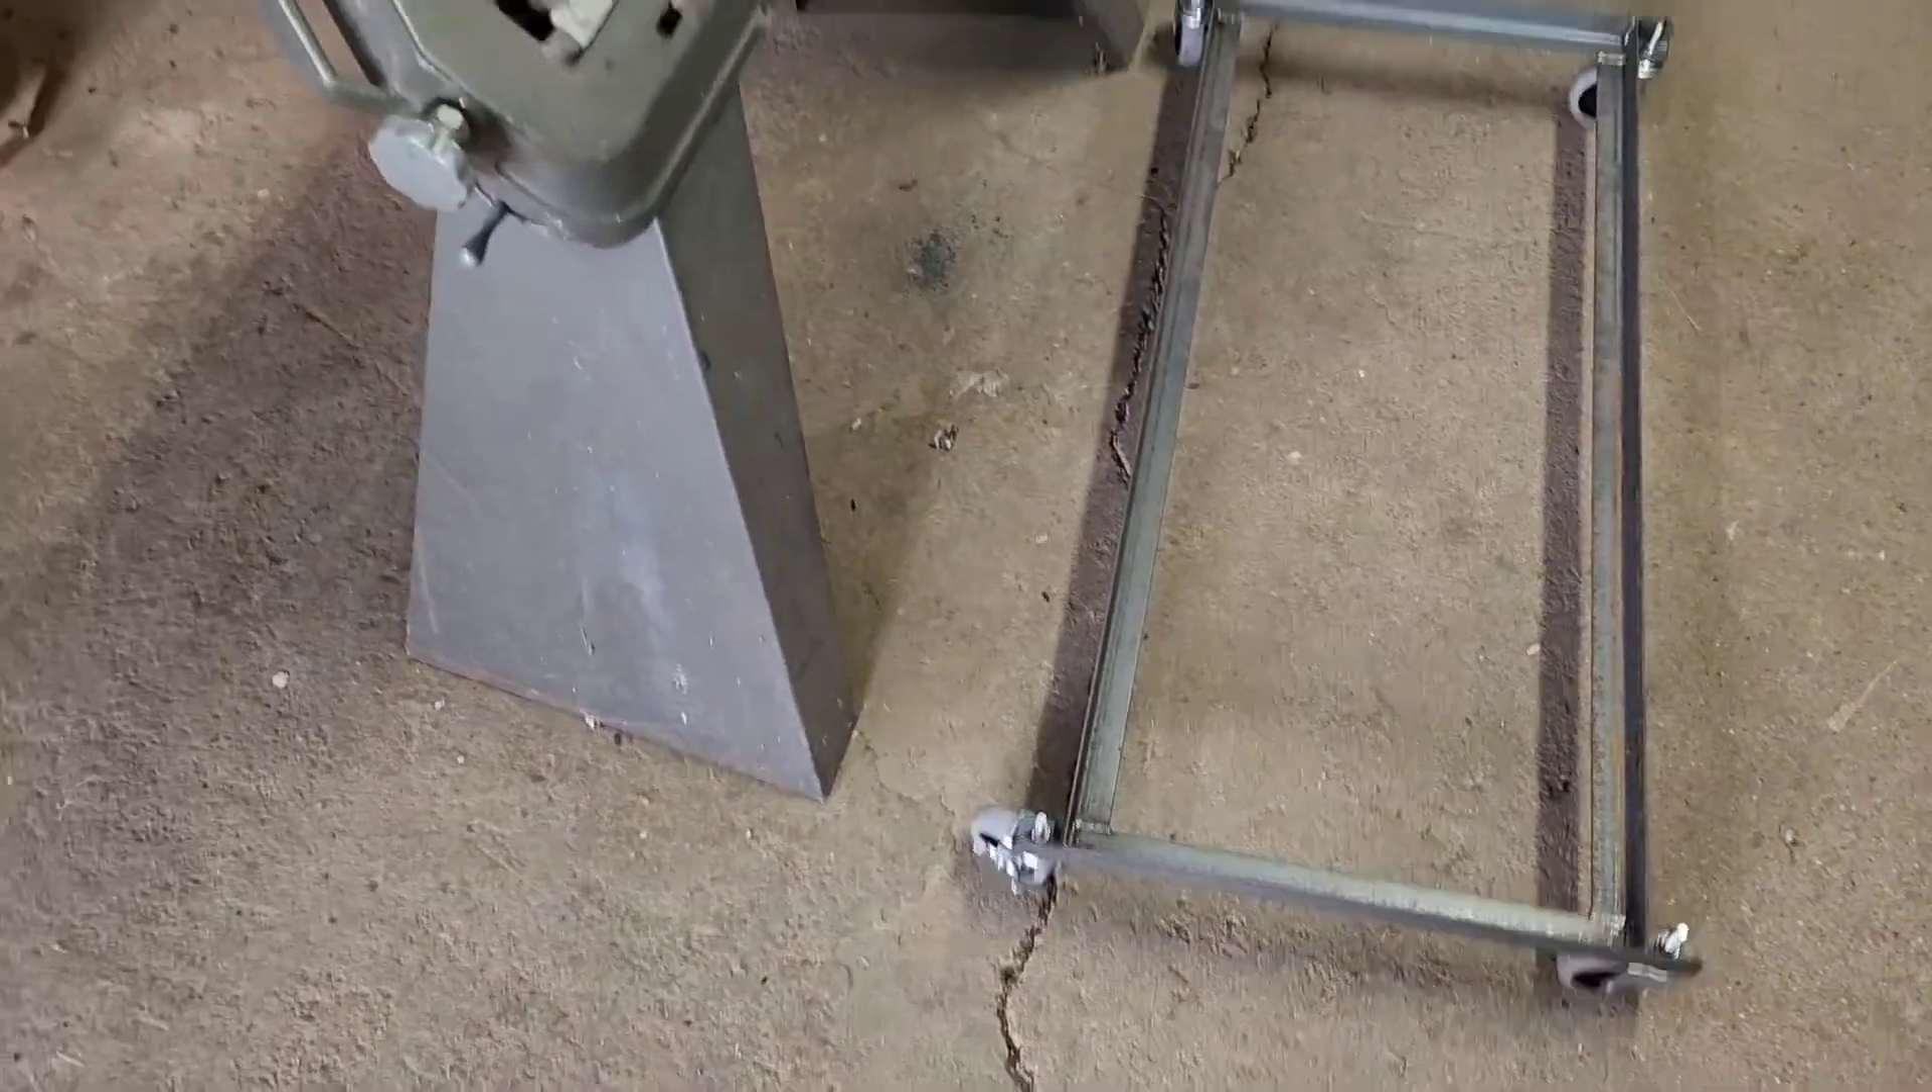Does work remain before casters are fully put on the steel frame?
No.